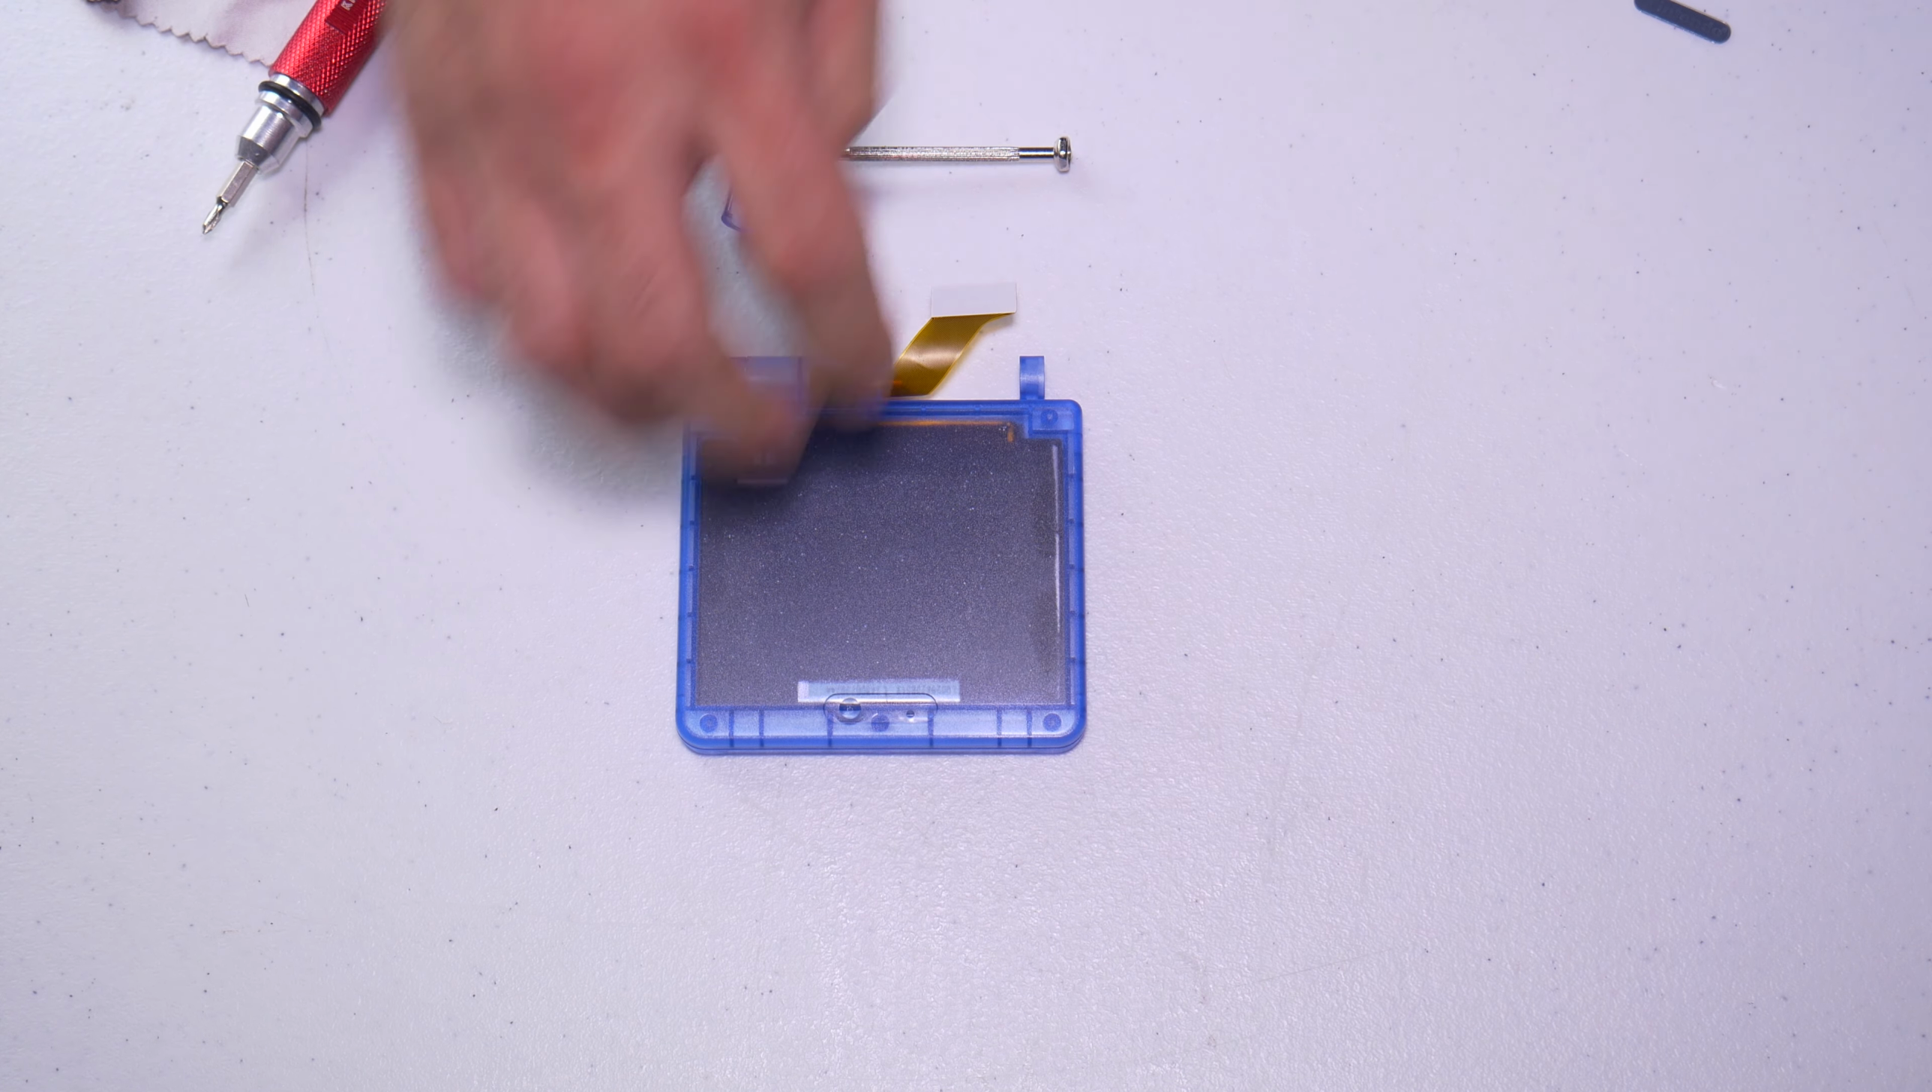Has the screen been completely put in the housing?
Yes.